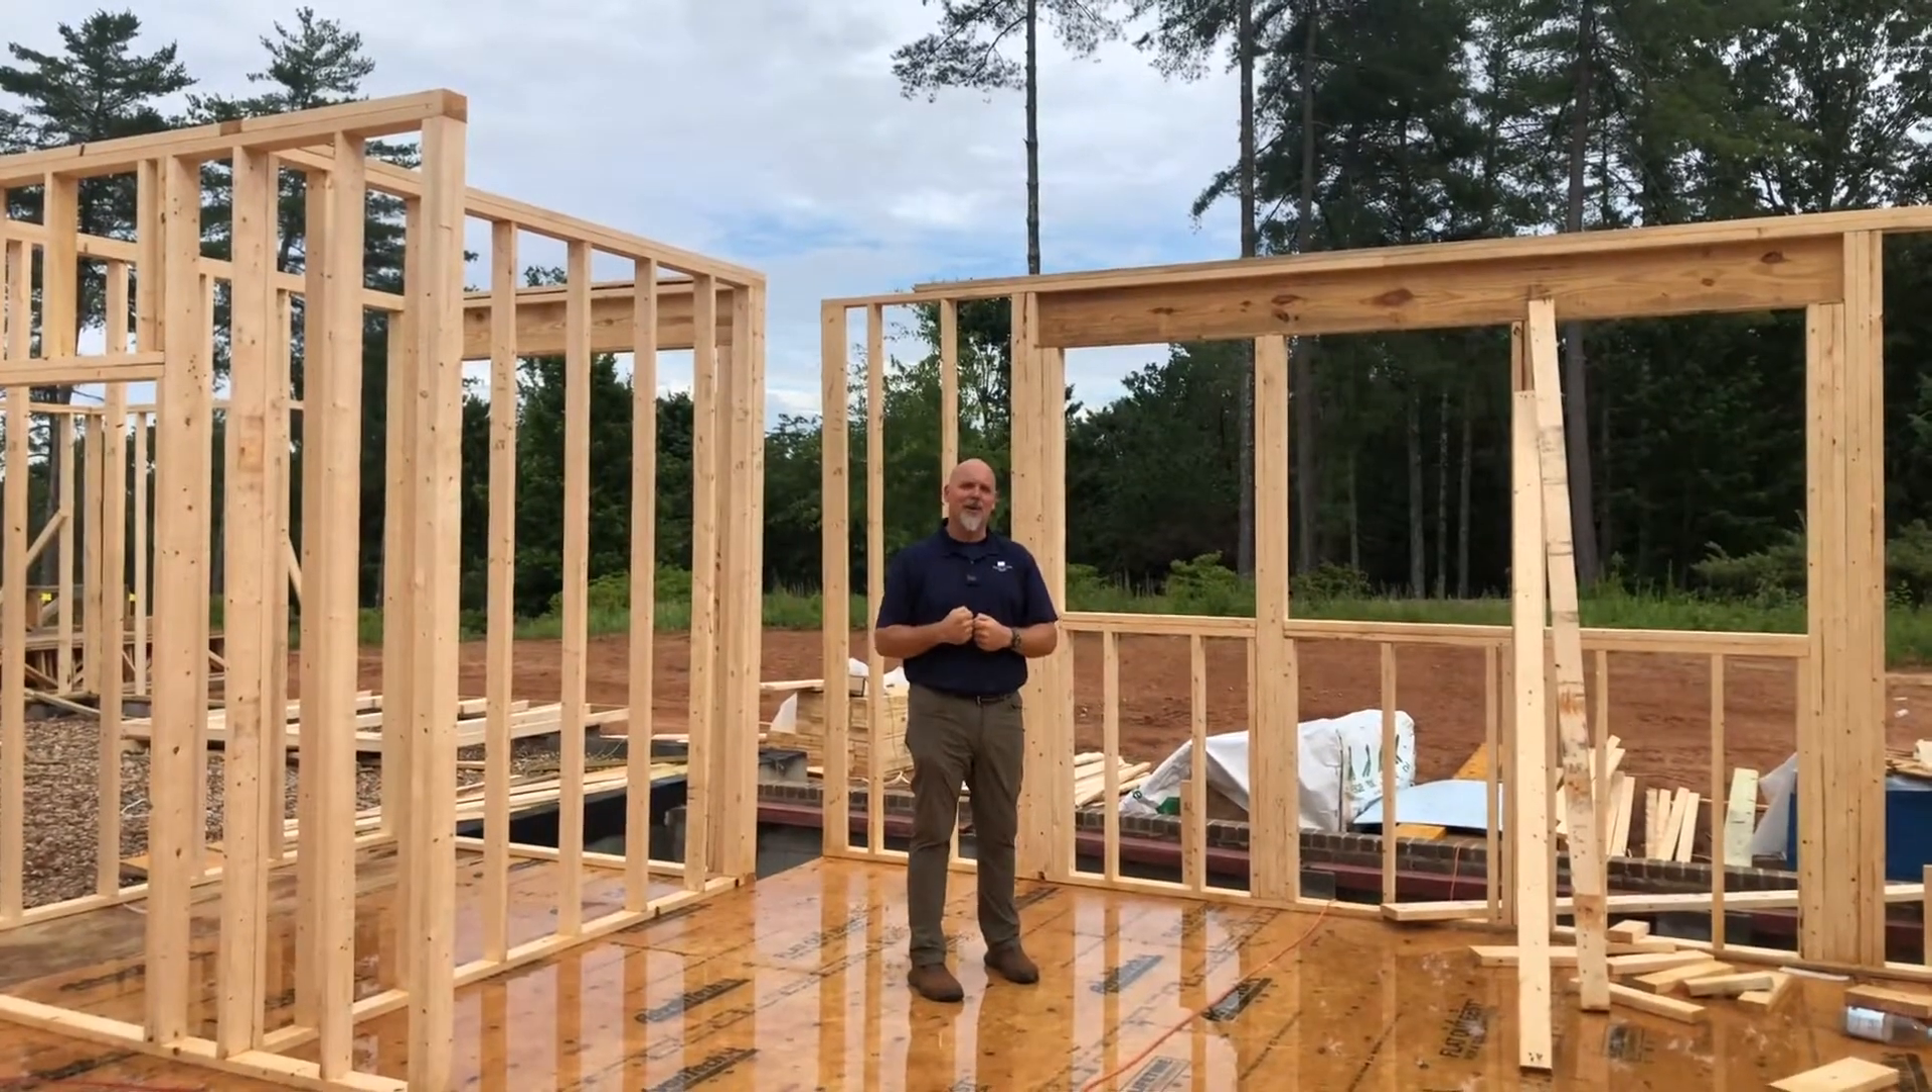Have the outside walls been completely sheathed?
No.